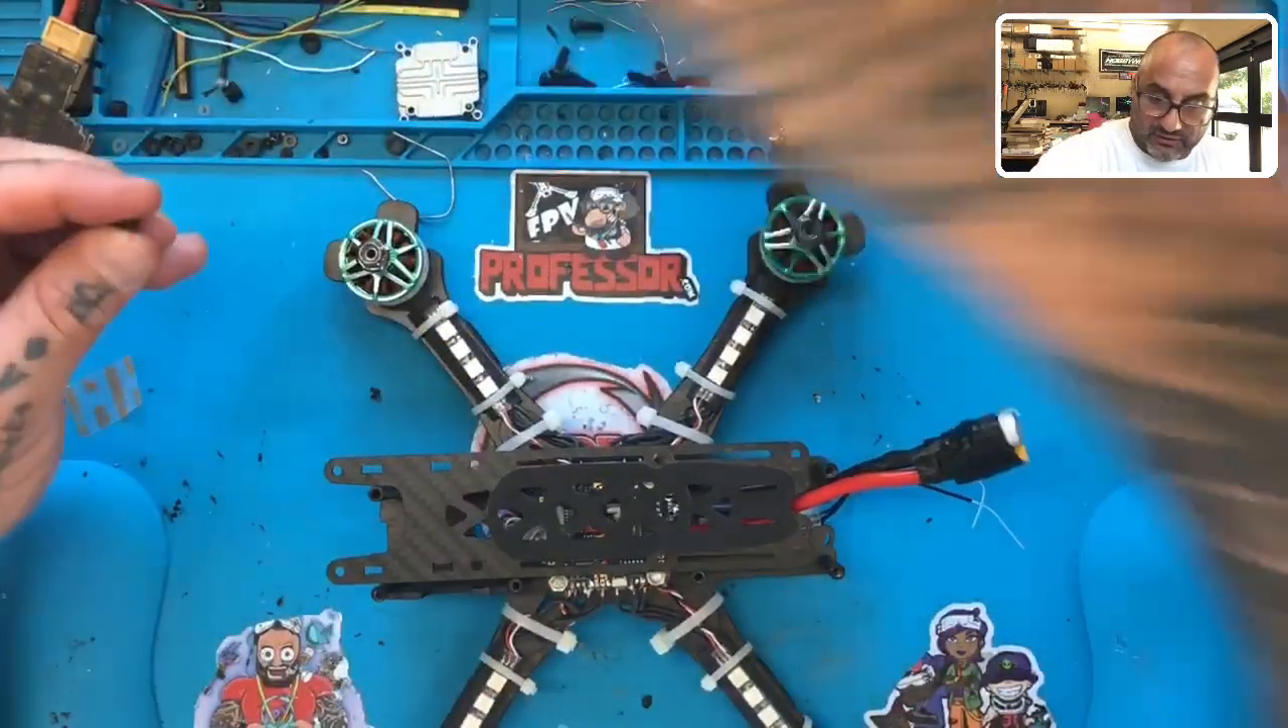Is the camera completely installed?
No.